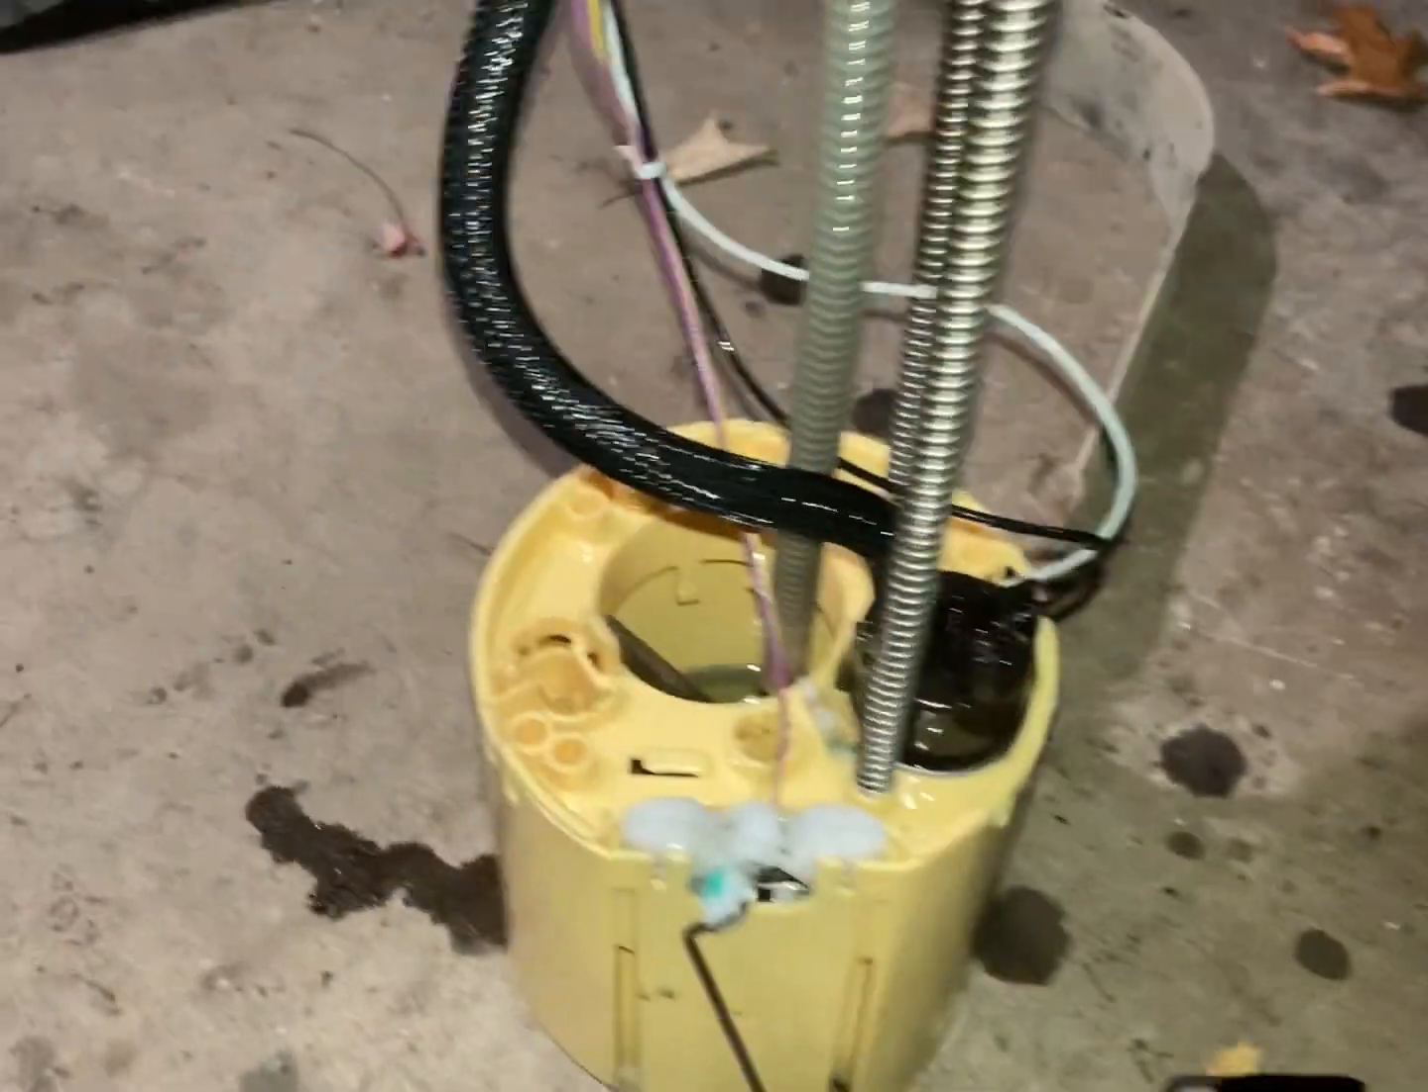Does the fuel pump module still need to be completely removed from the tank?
No.